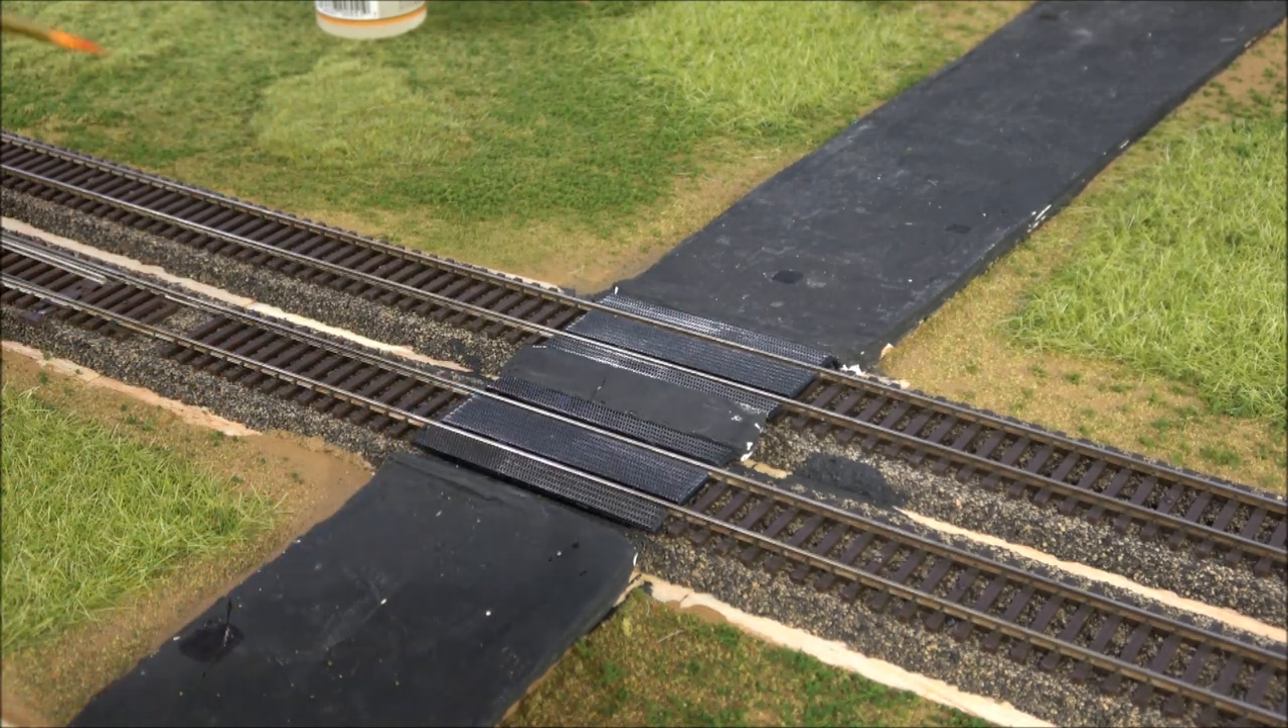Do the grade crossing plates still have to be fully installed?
No.